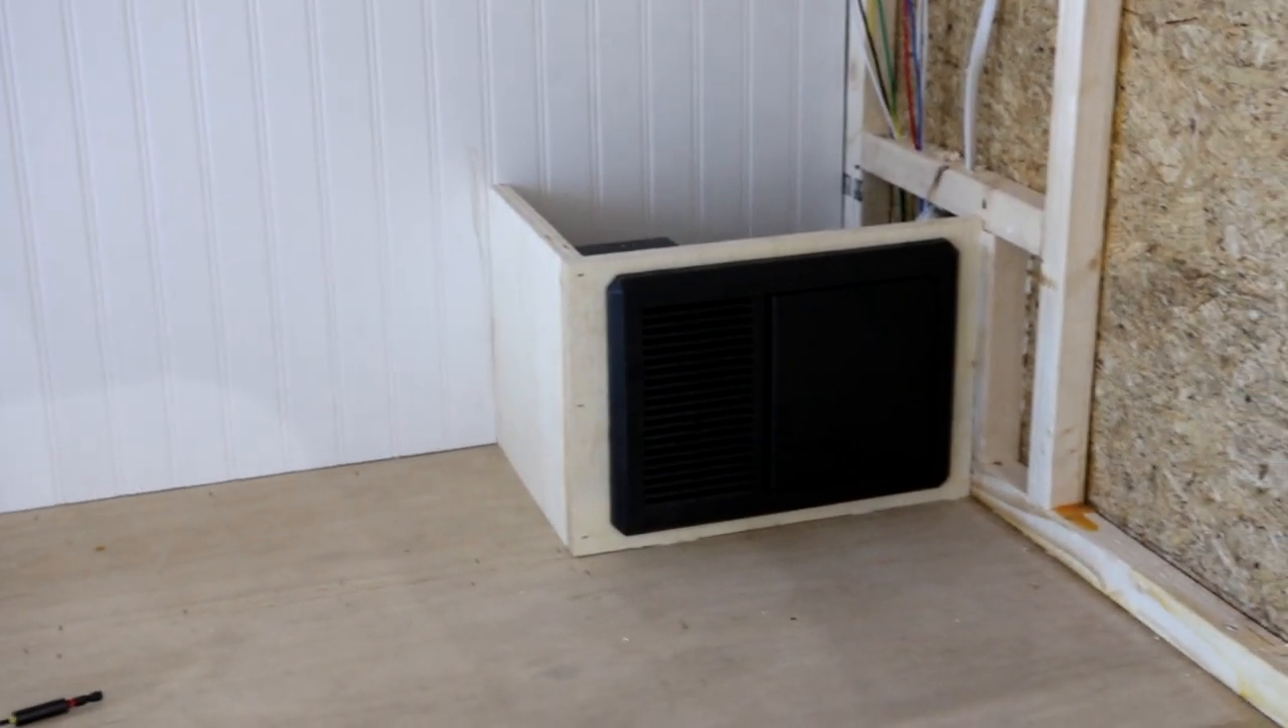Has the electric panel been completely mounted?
Yes.